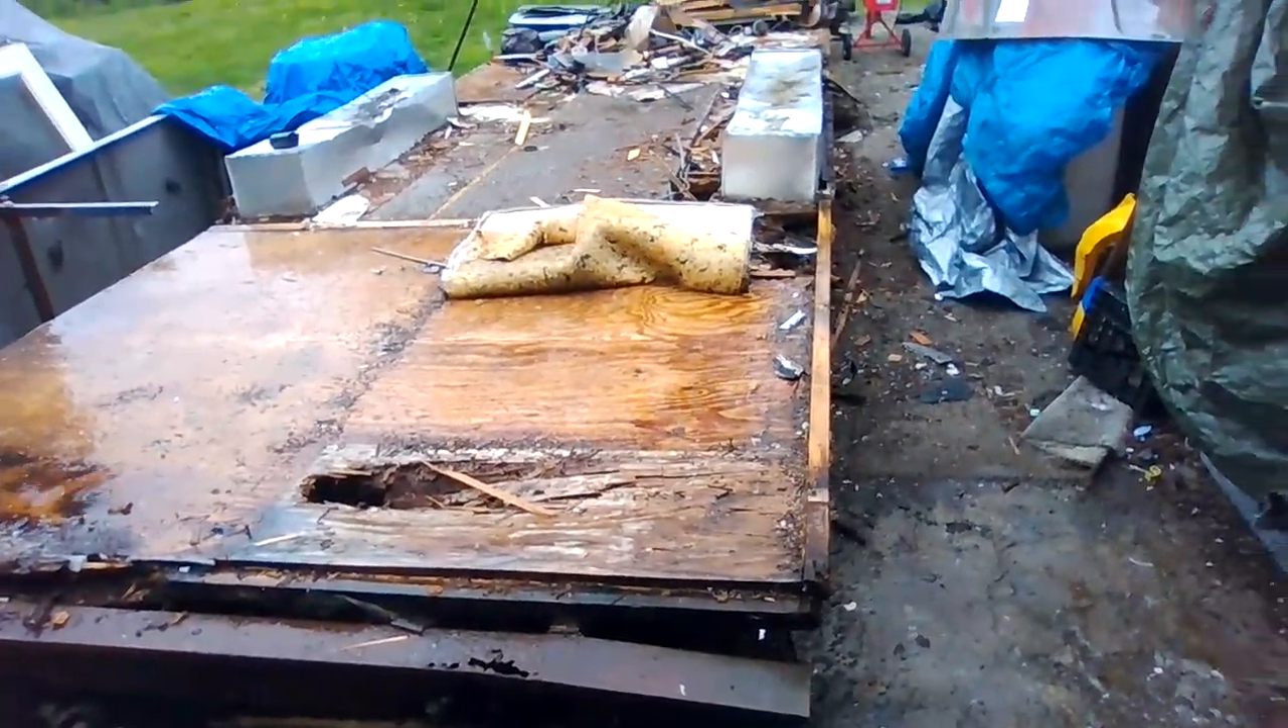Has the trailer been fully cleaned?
No.